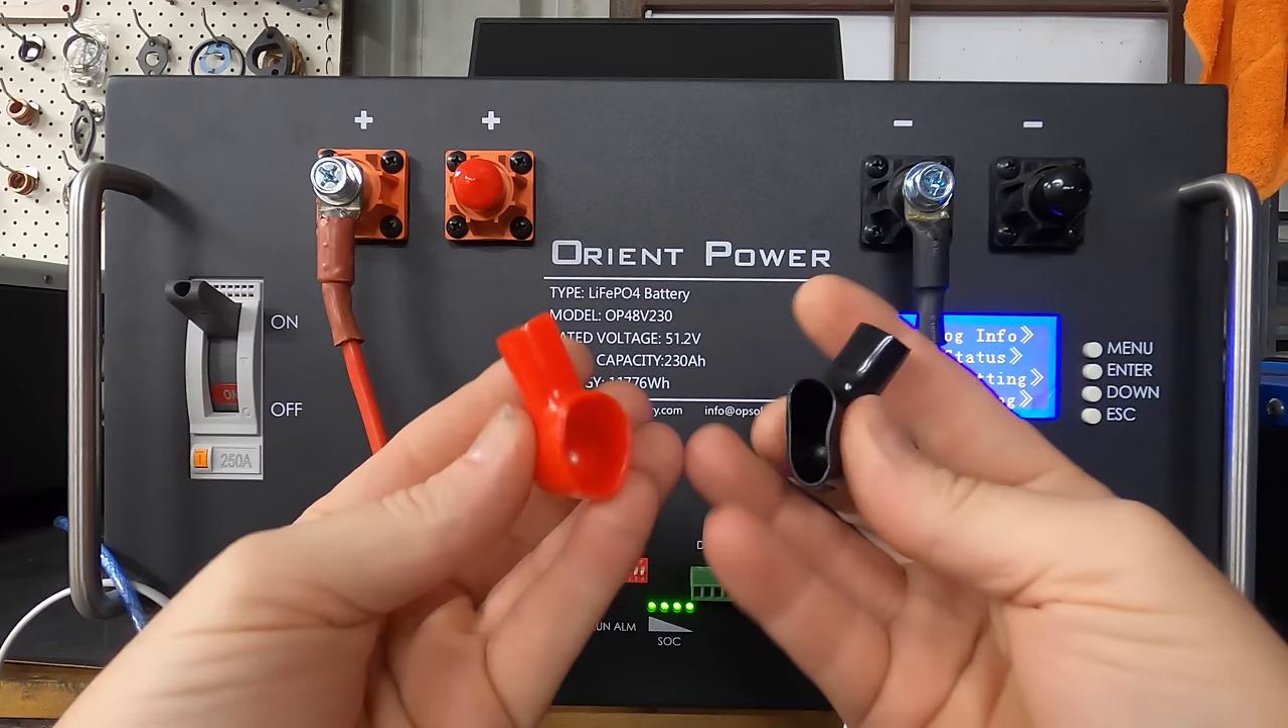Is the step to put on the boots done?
No.